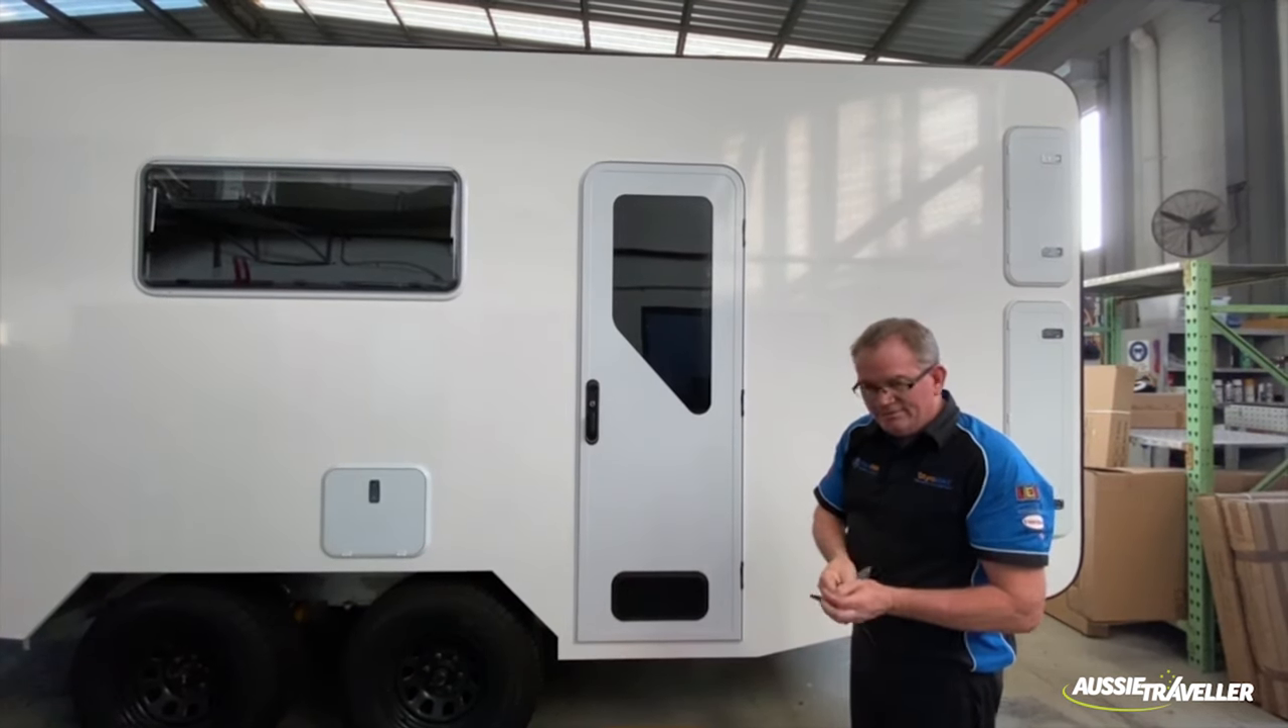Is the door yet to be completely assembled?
No.